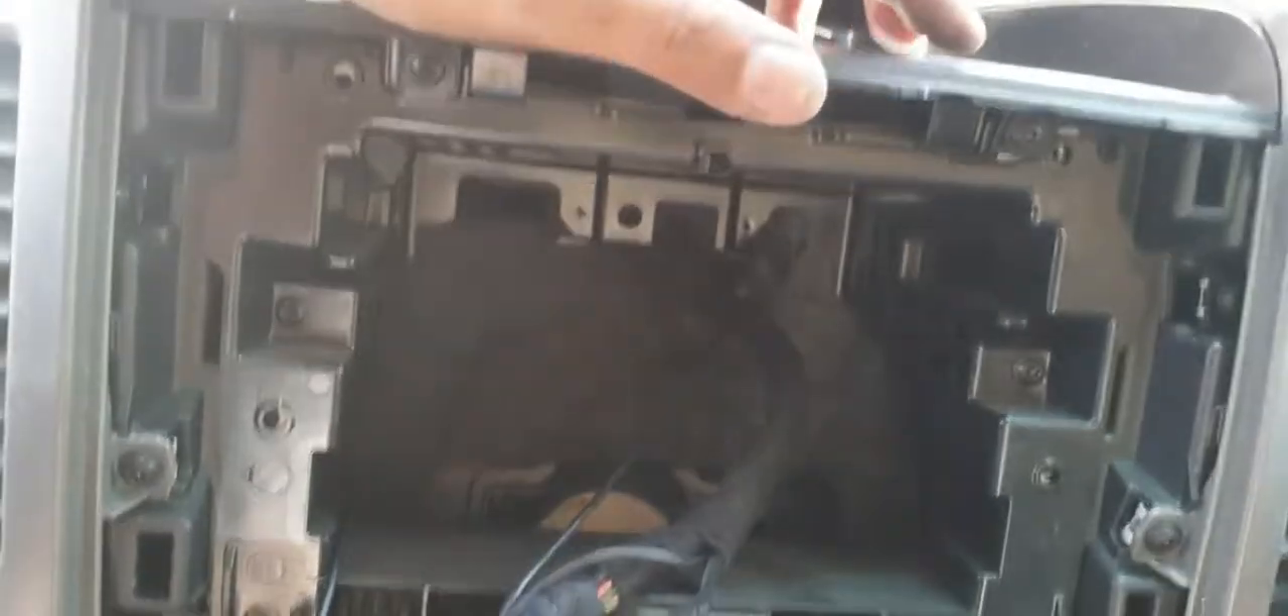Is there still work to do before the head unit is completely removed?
No.